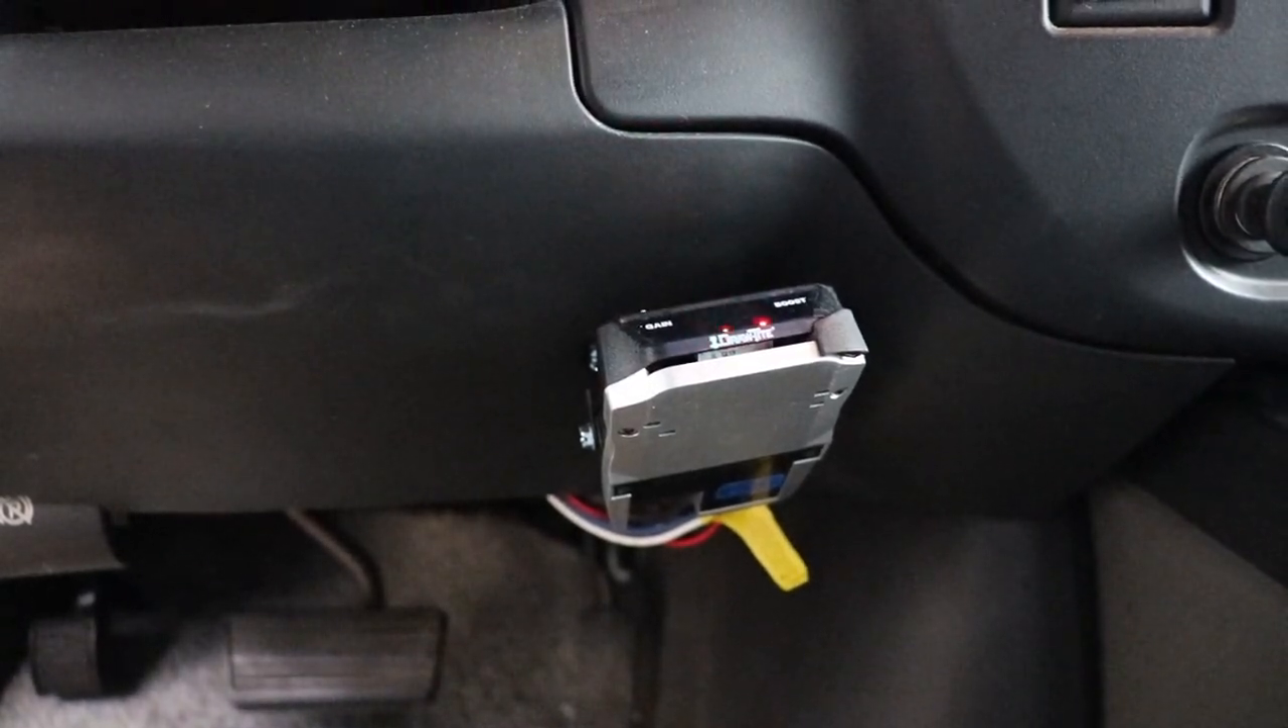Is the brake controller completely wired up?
Yes.